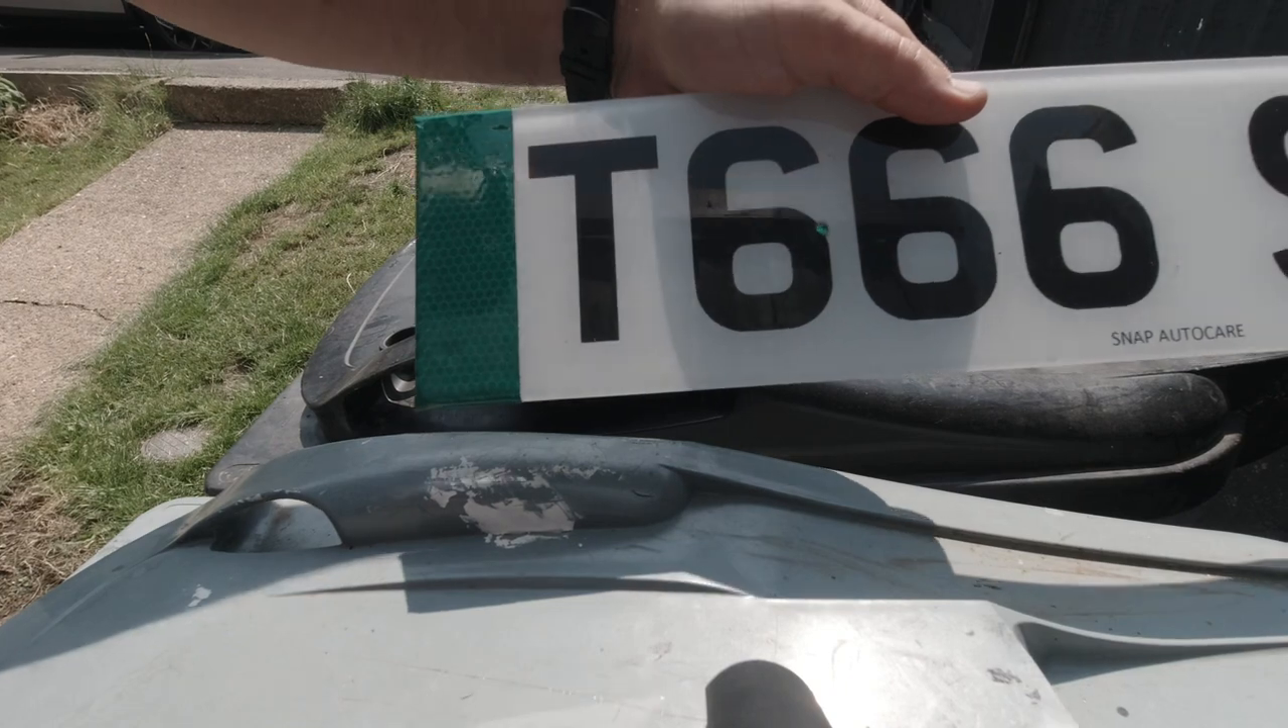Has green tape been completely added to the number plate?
Yes.